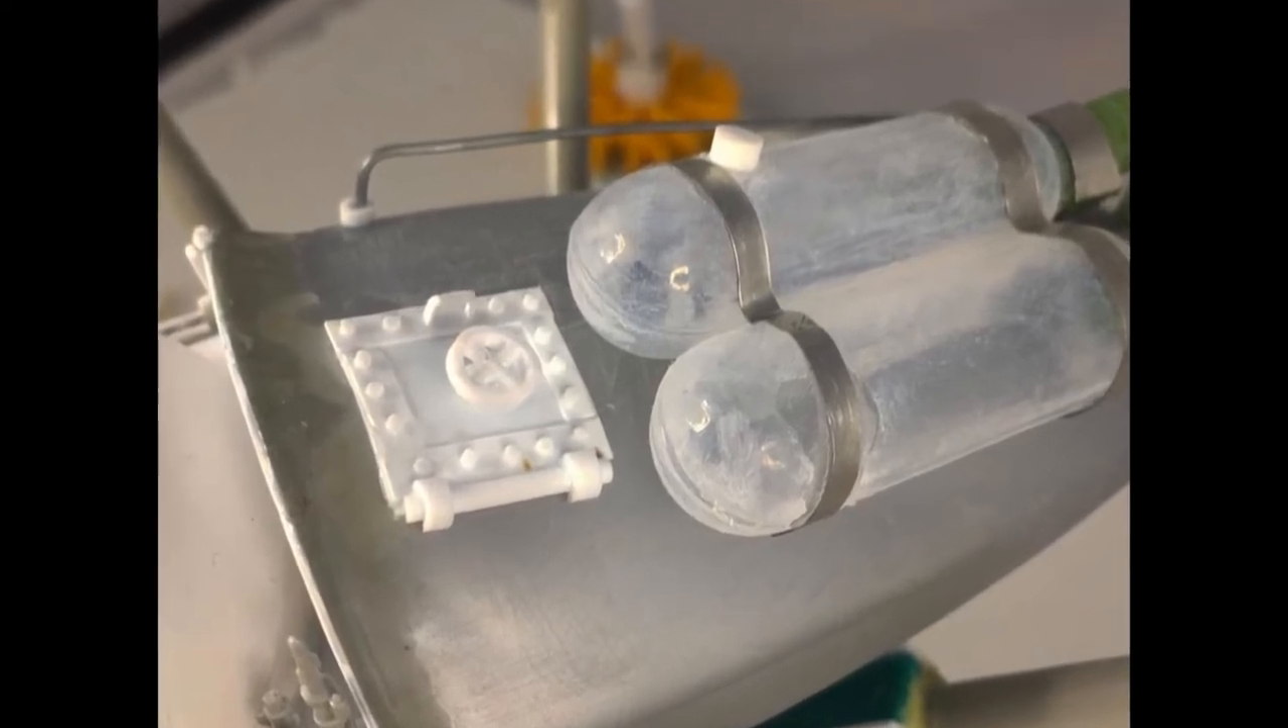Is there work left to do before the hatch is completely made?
No.